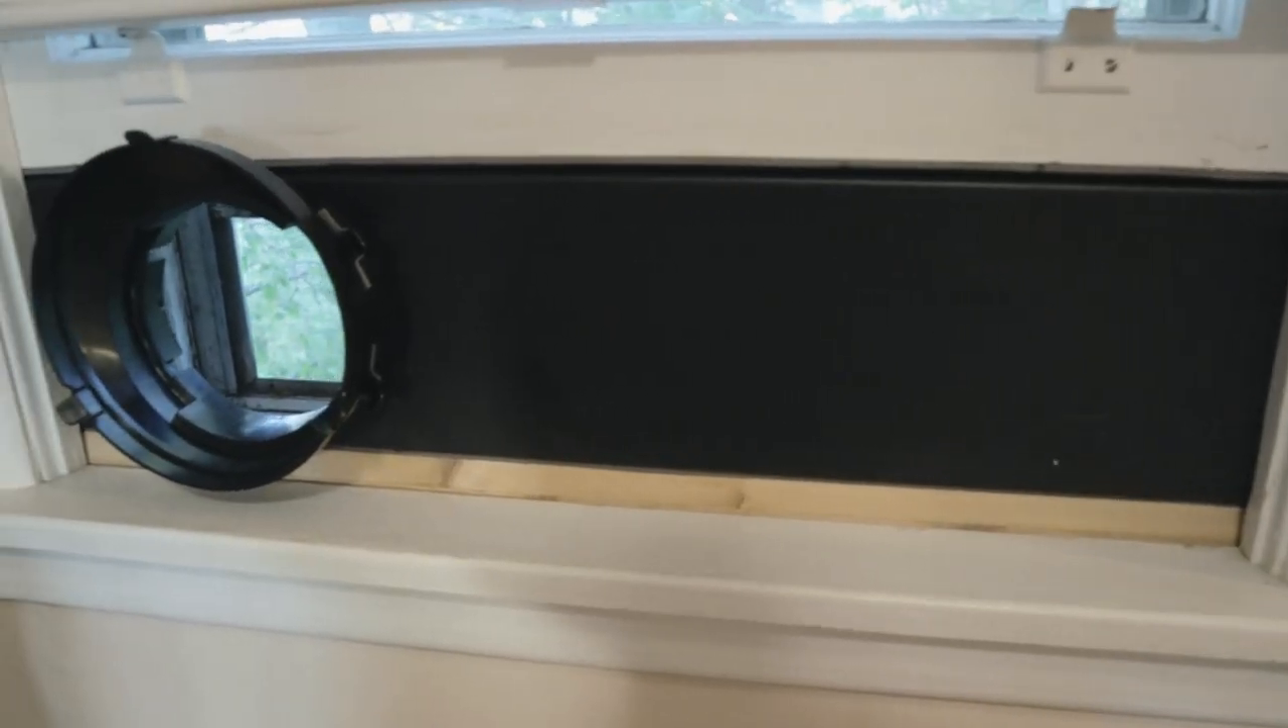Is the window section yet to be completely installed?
No.